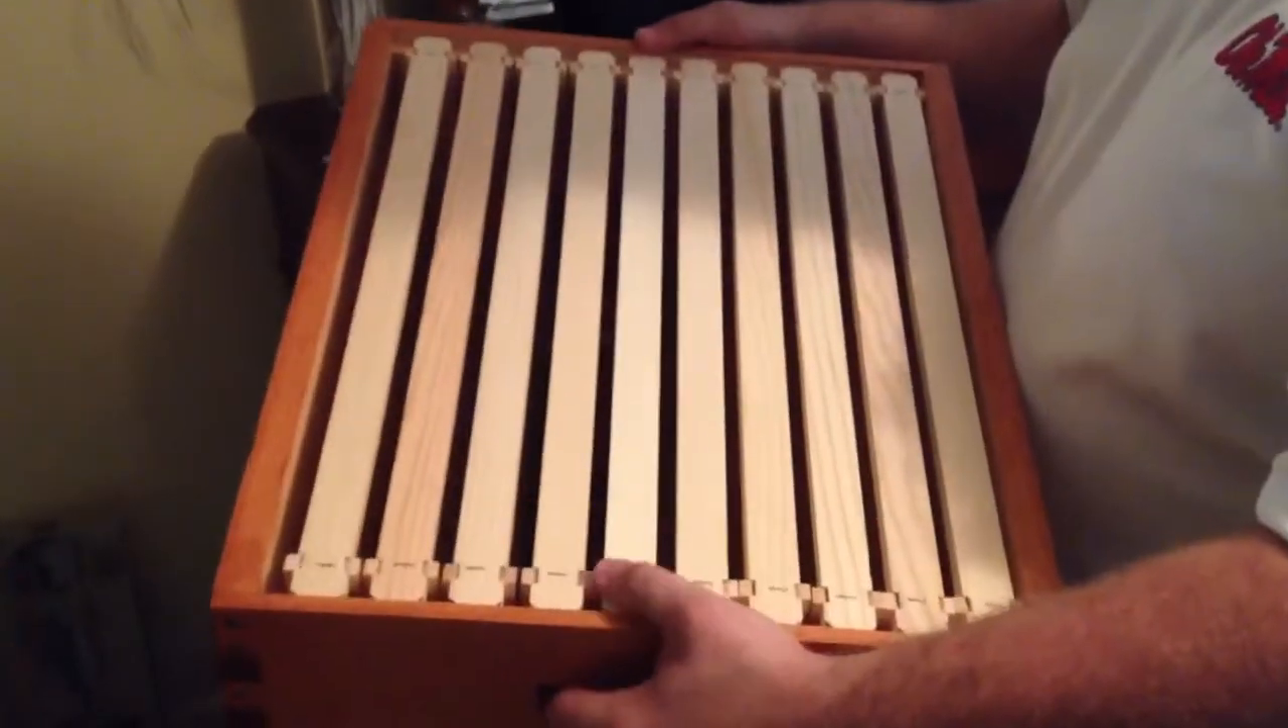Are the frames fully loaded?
Yes.